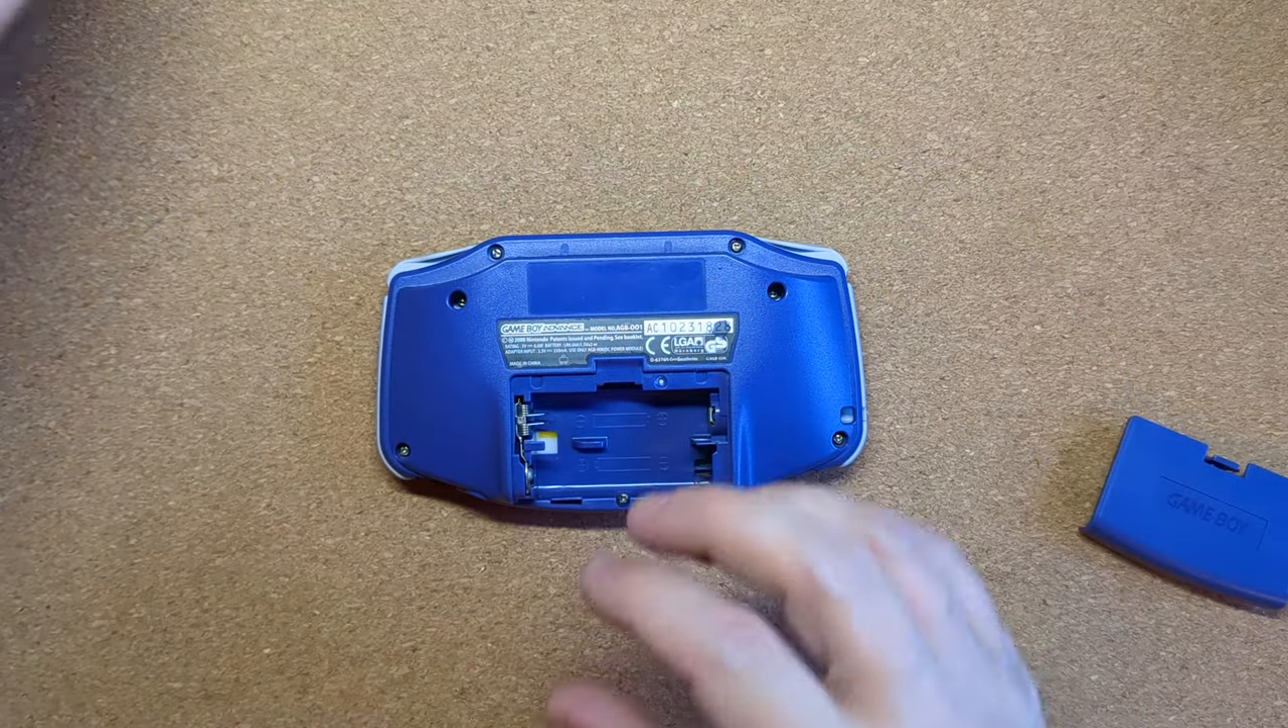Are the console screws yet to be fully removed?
Yes.